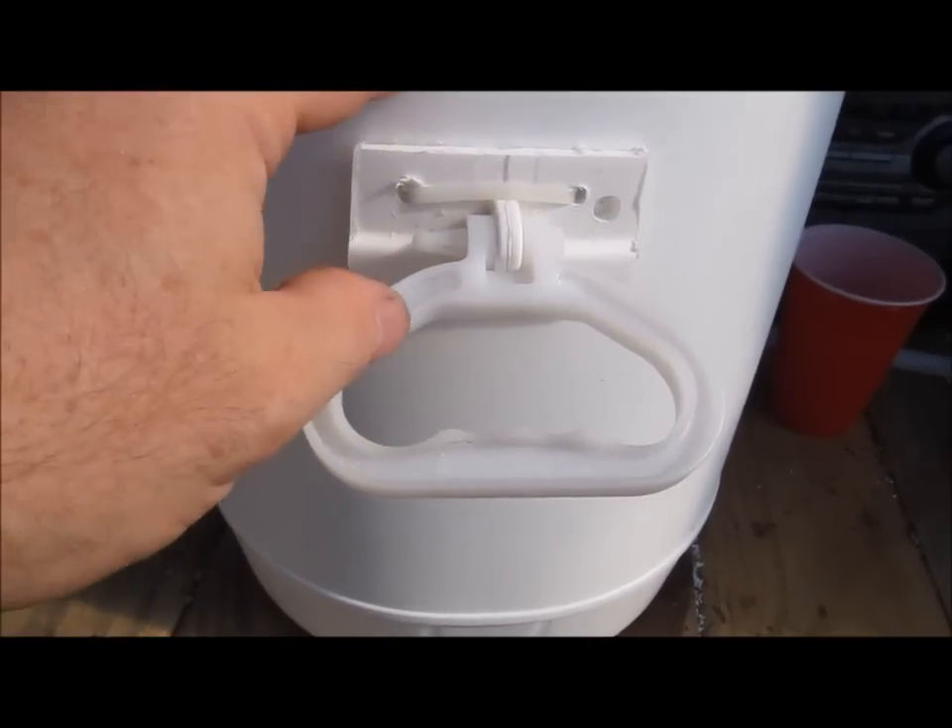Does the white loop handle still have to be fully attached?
No.